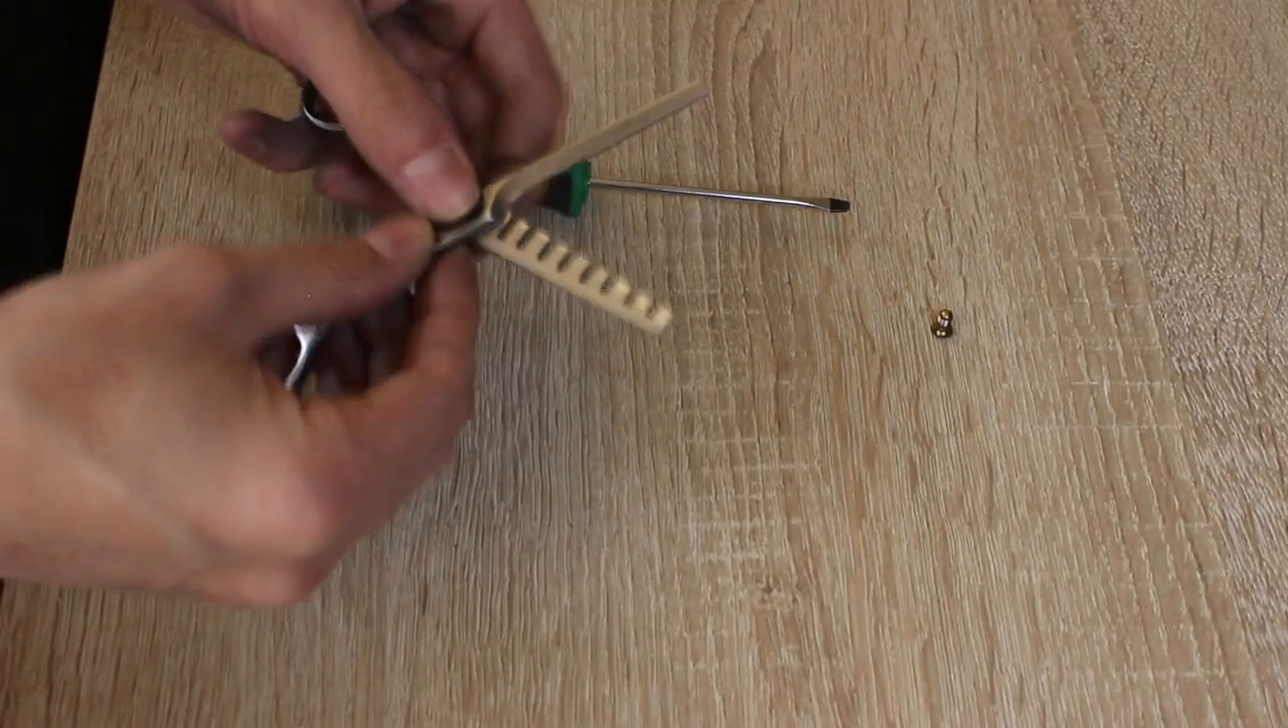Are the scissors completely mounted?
No.